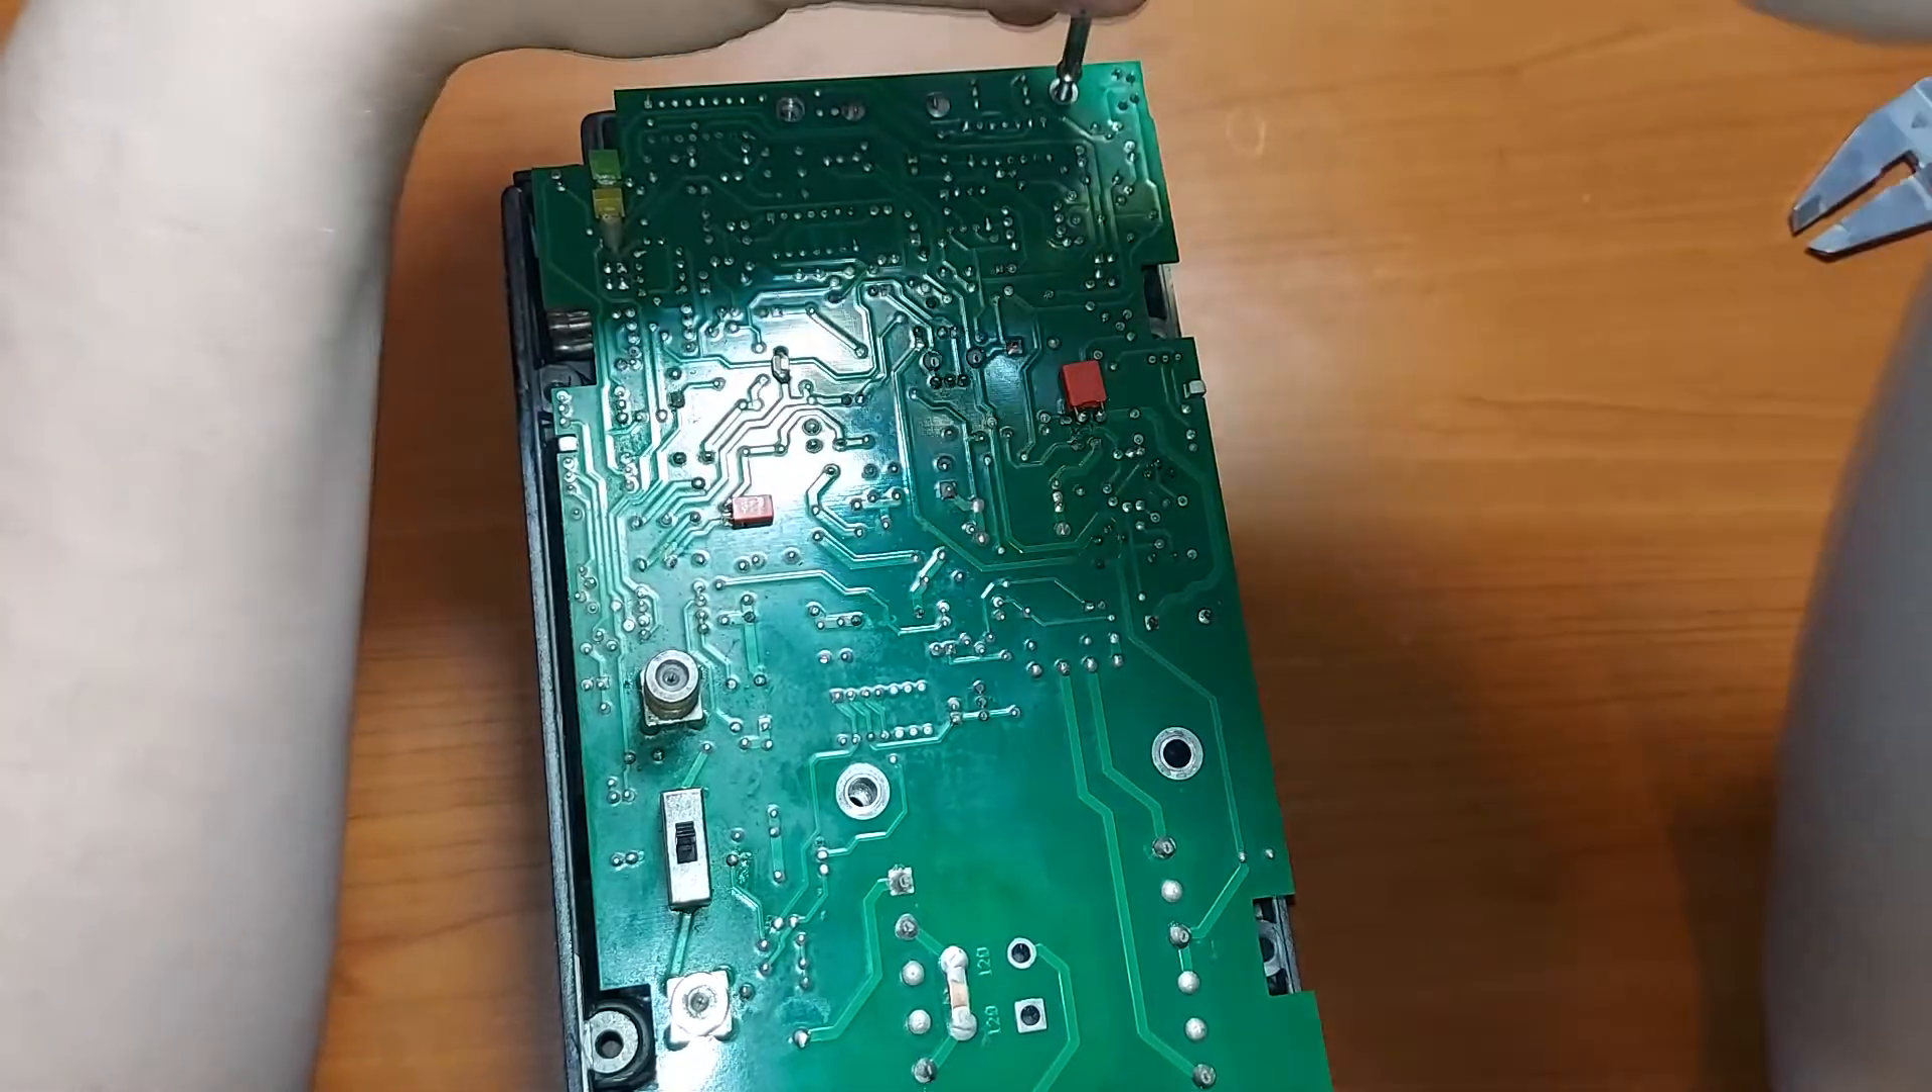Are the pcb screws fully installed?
No.